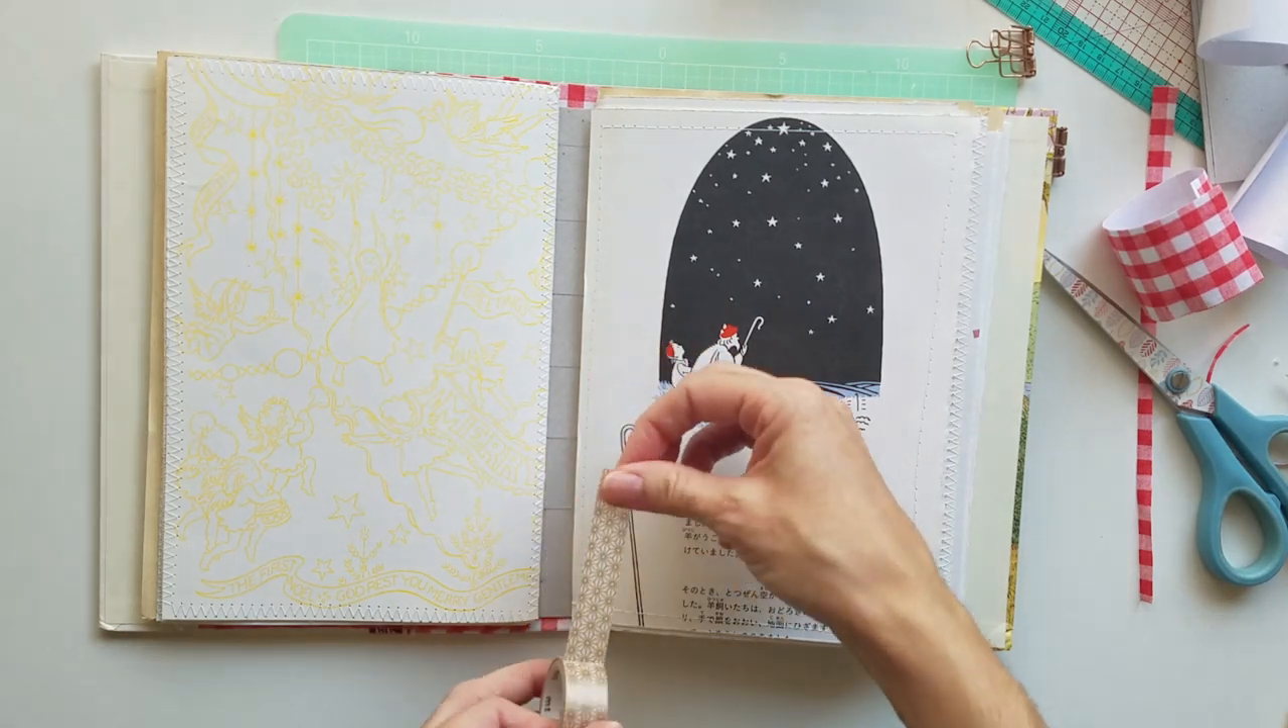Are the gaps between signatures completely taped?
No.